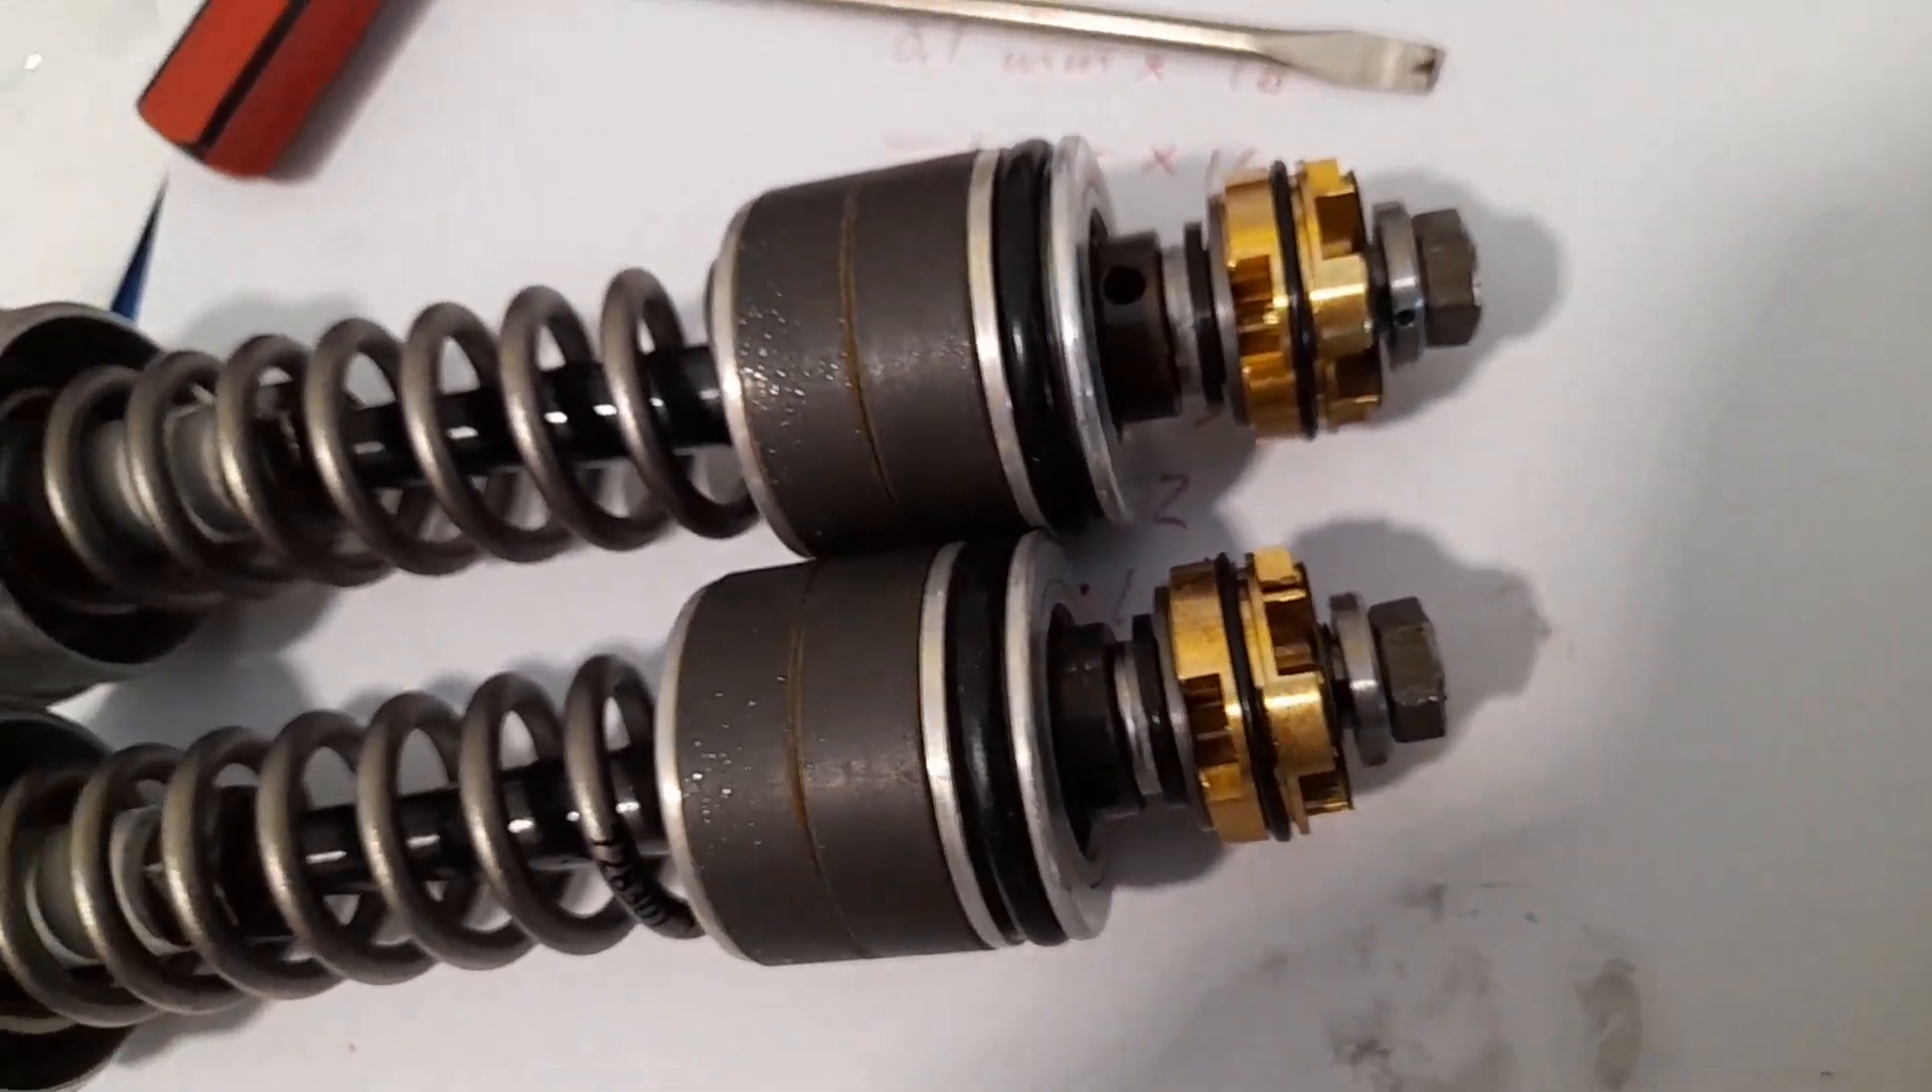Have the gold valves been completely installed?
Yes.